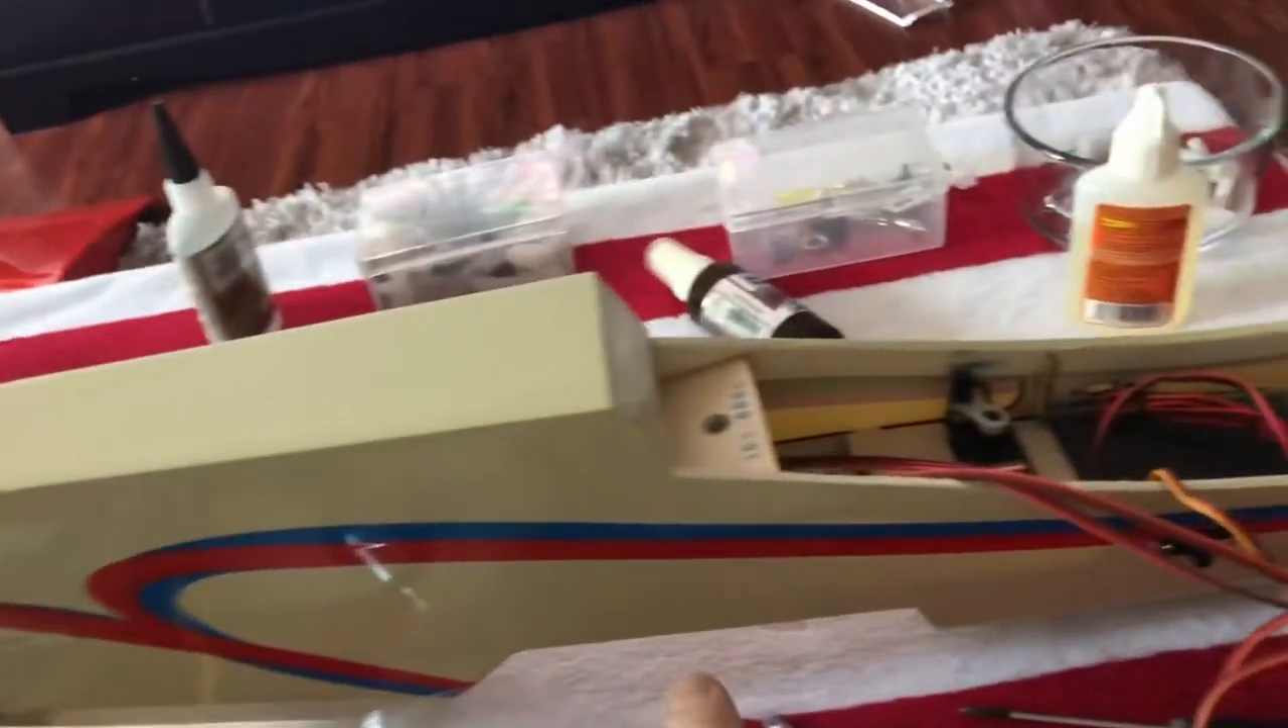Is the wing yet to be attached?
Yes.